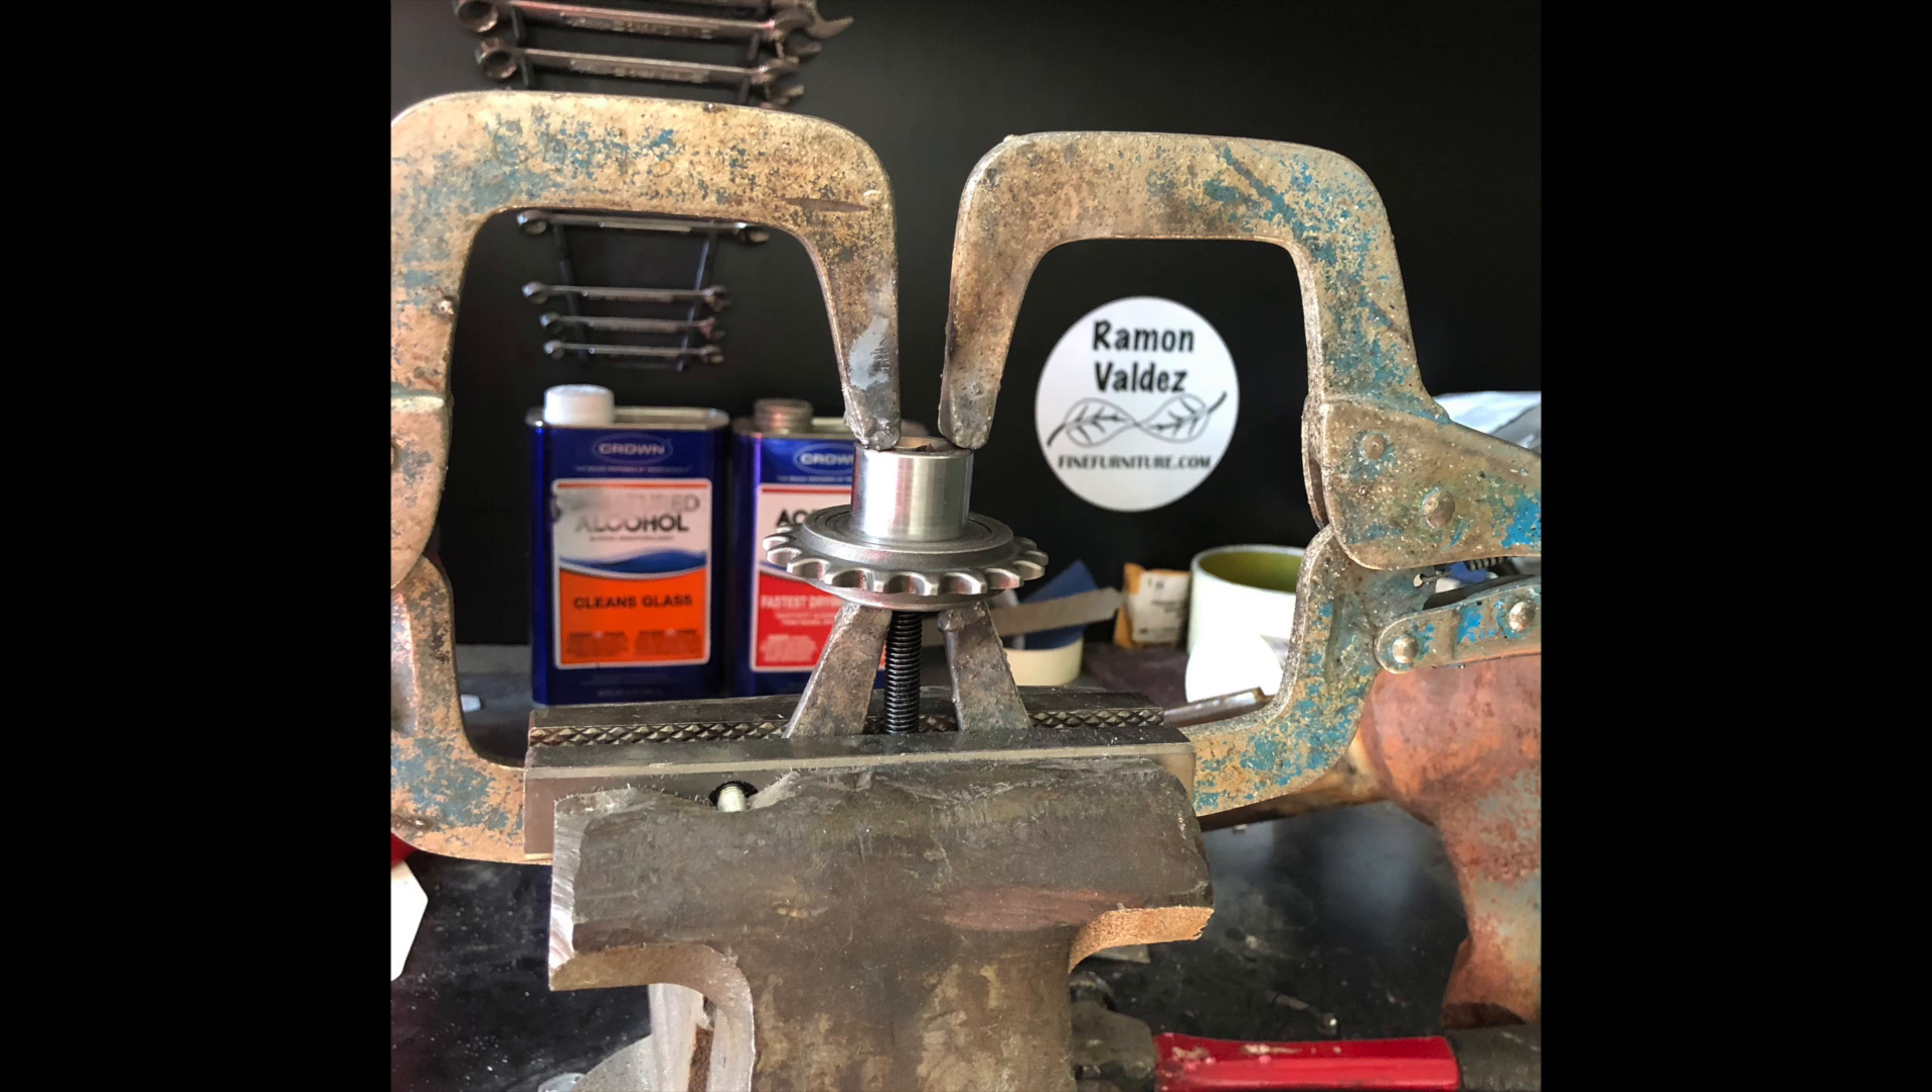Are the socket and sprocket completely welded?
No.